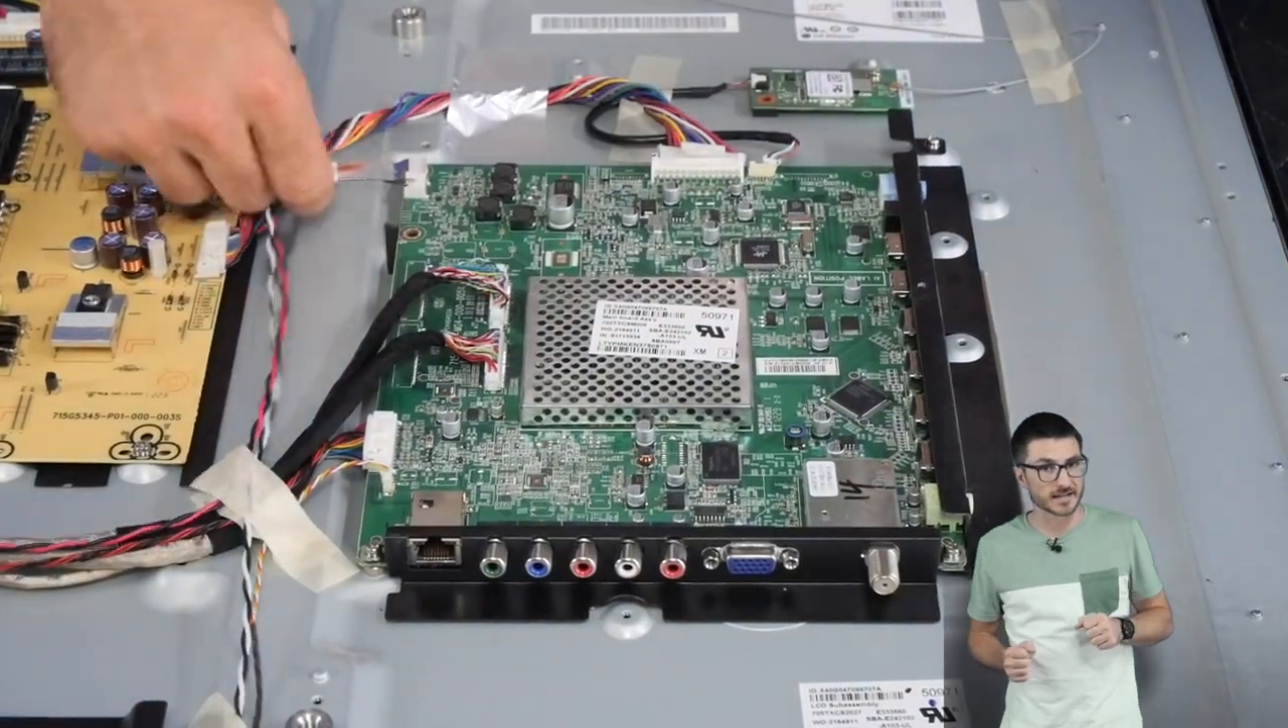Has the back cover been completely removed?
Yes.